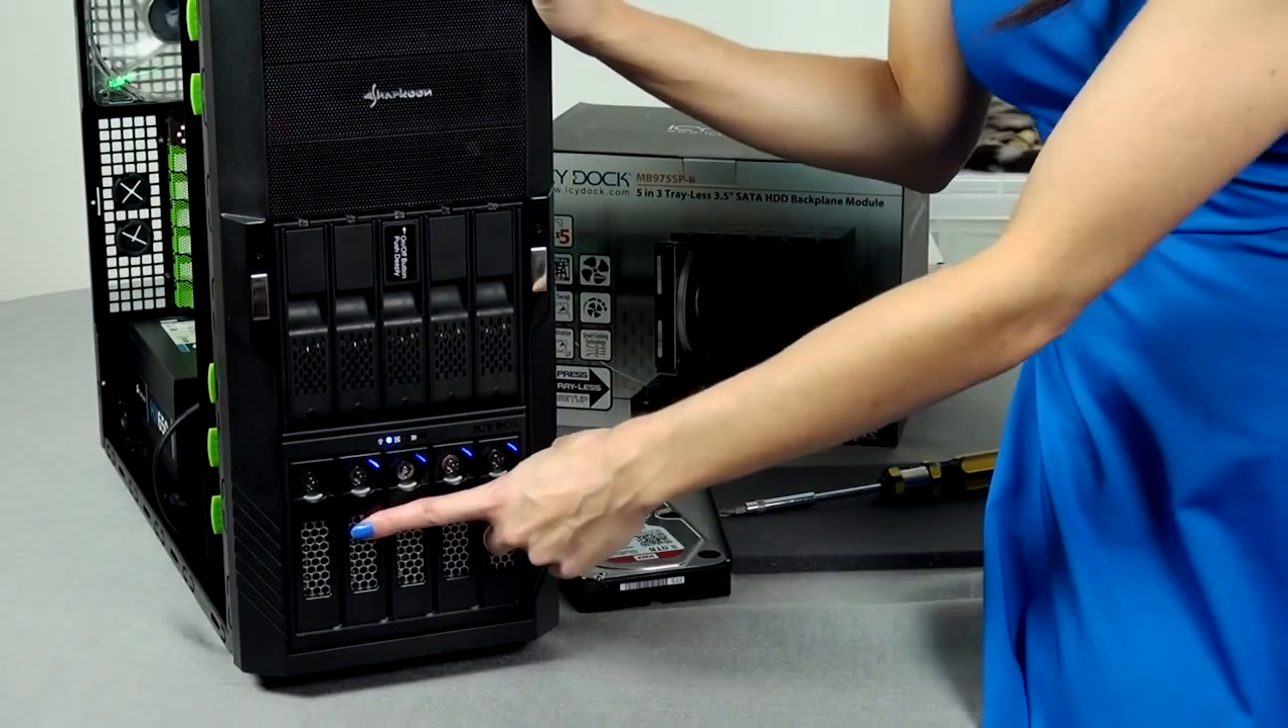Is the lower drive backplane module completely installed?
Yes.